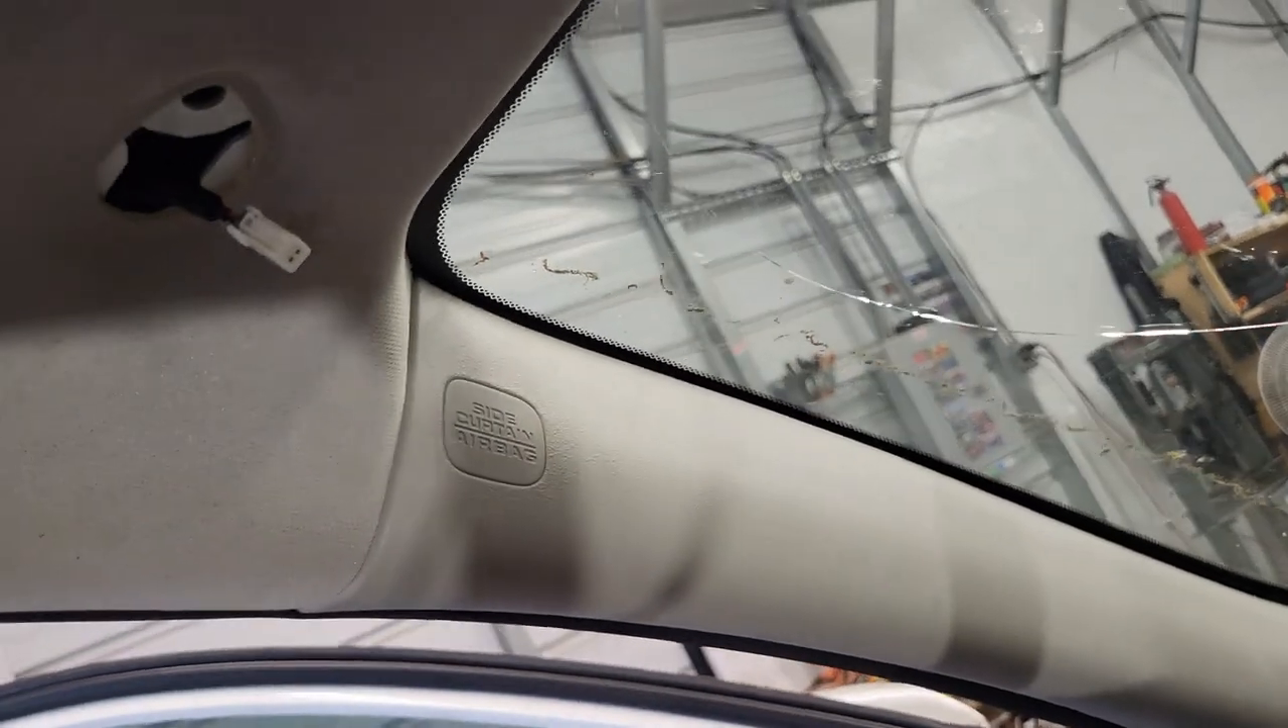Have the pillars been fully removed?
No.